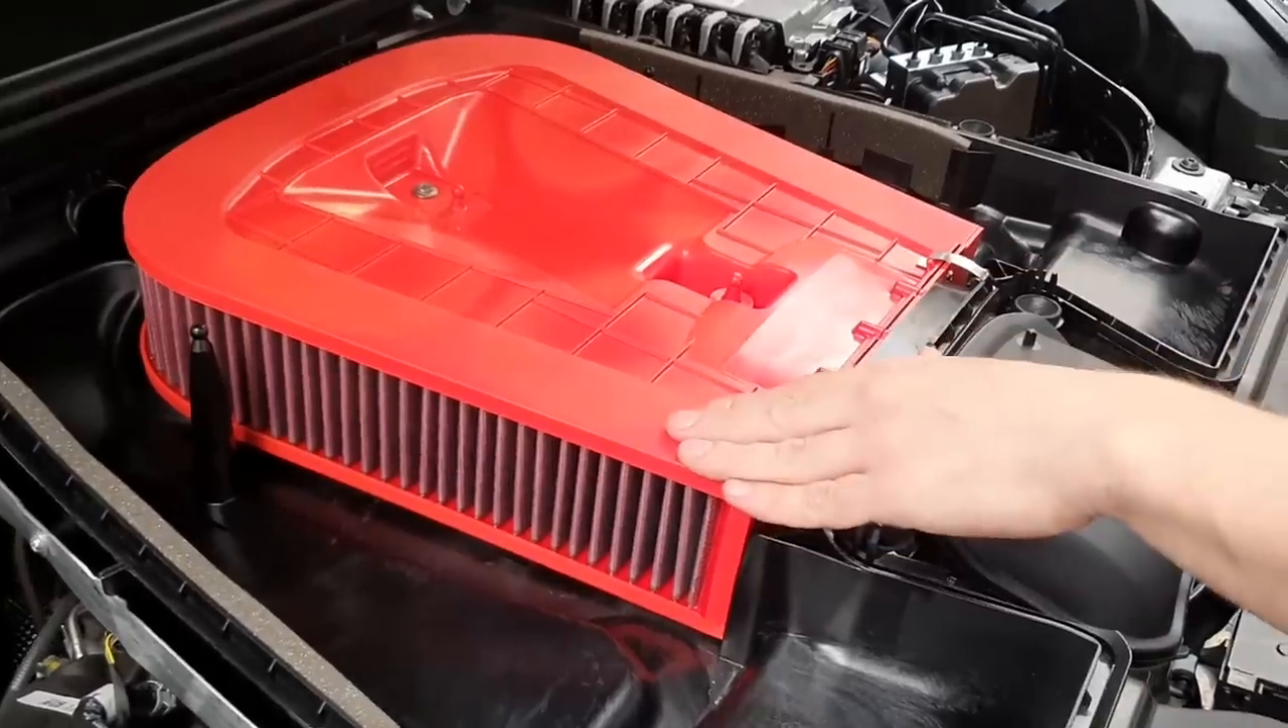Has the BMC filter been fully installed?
Yes.